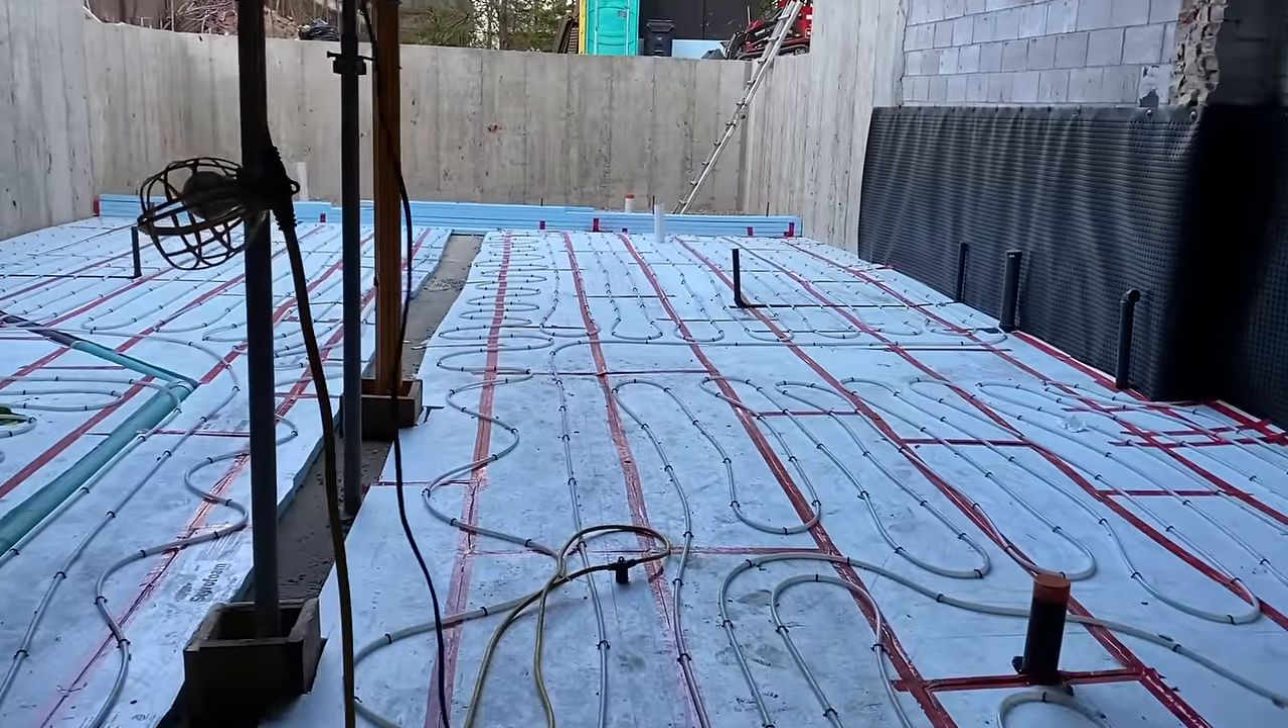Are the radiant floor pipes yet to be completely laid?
No.